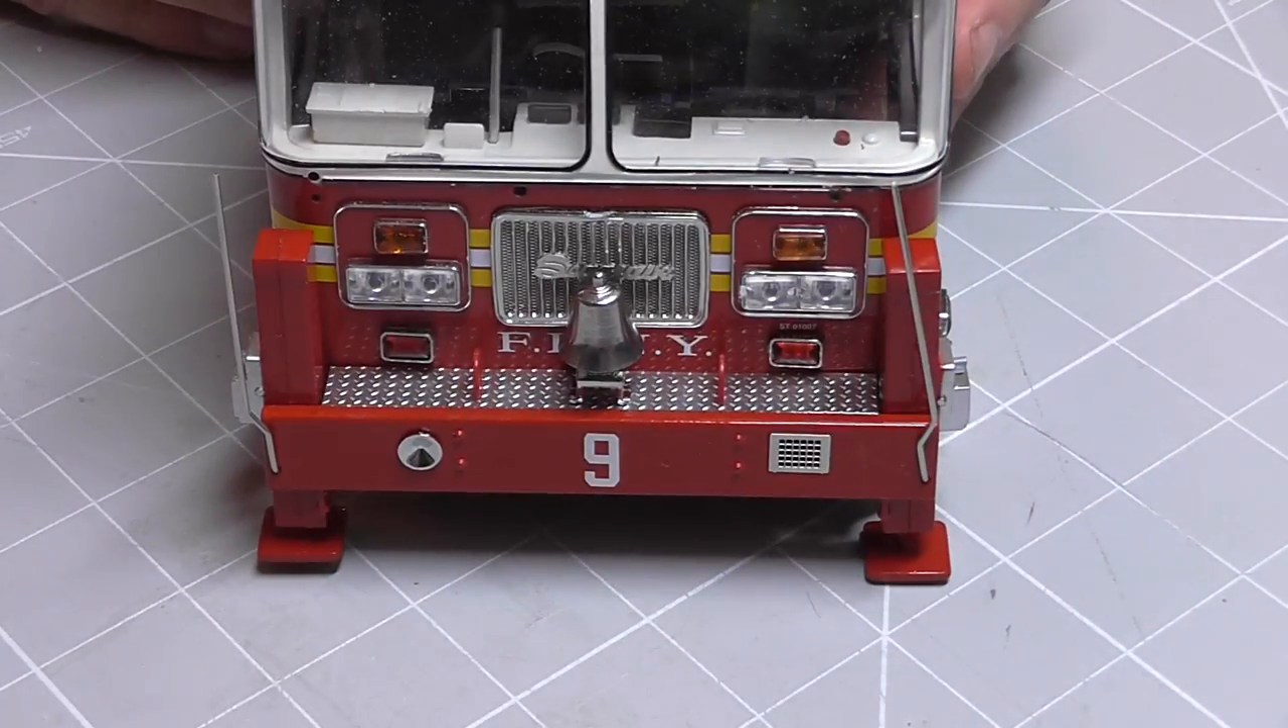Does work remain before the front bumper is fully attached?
No.